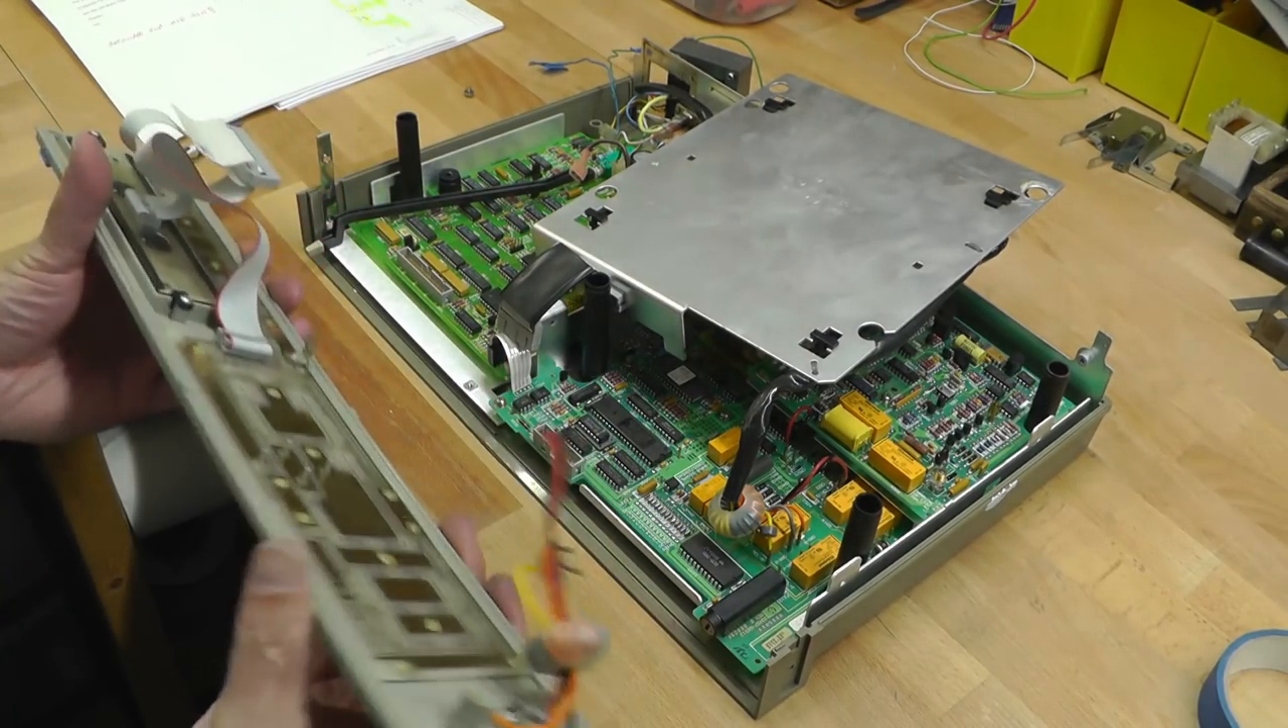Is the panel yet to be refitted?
Yes.